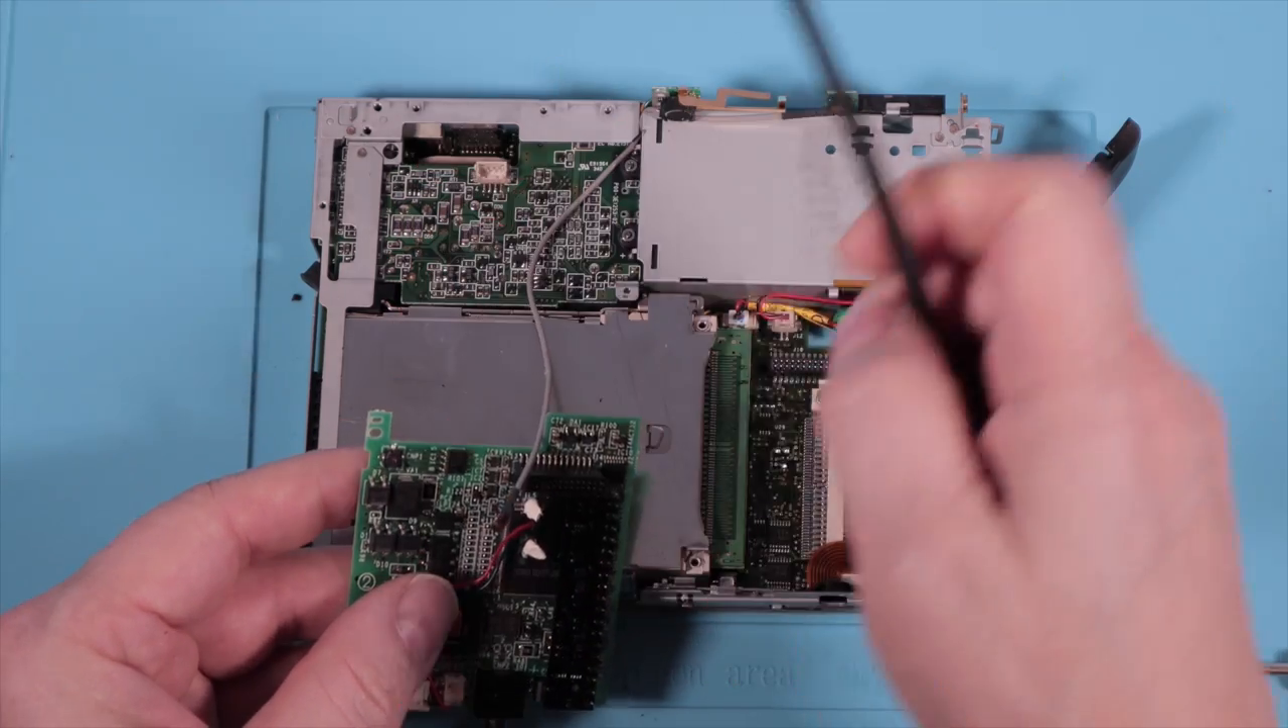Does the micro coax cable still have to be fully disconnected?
Yes.